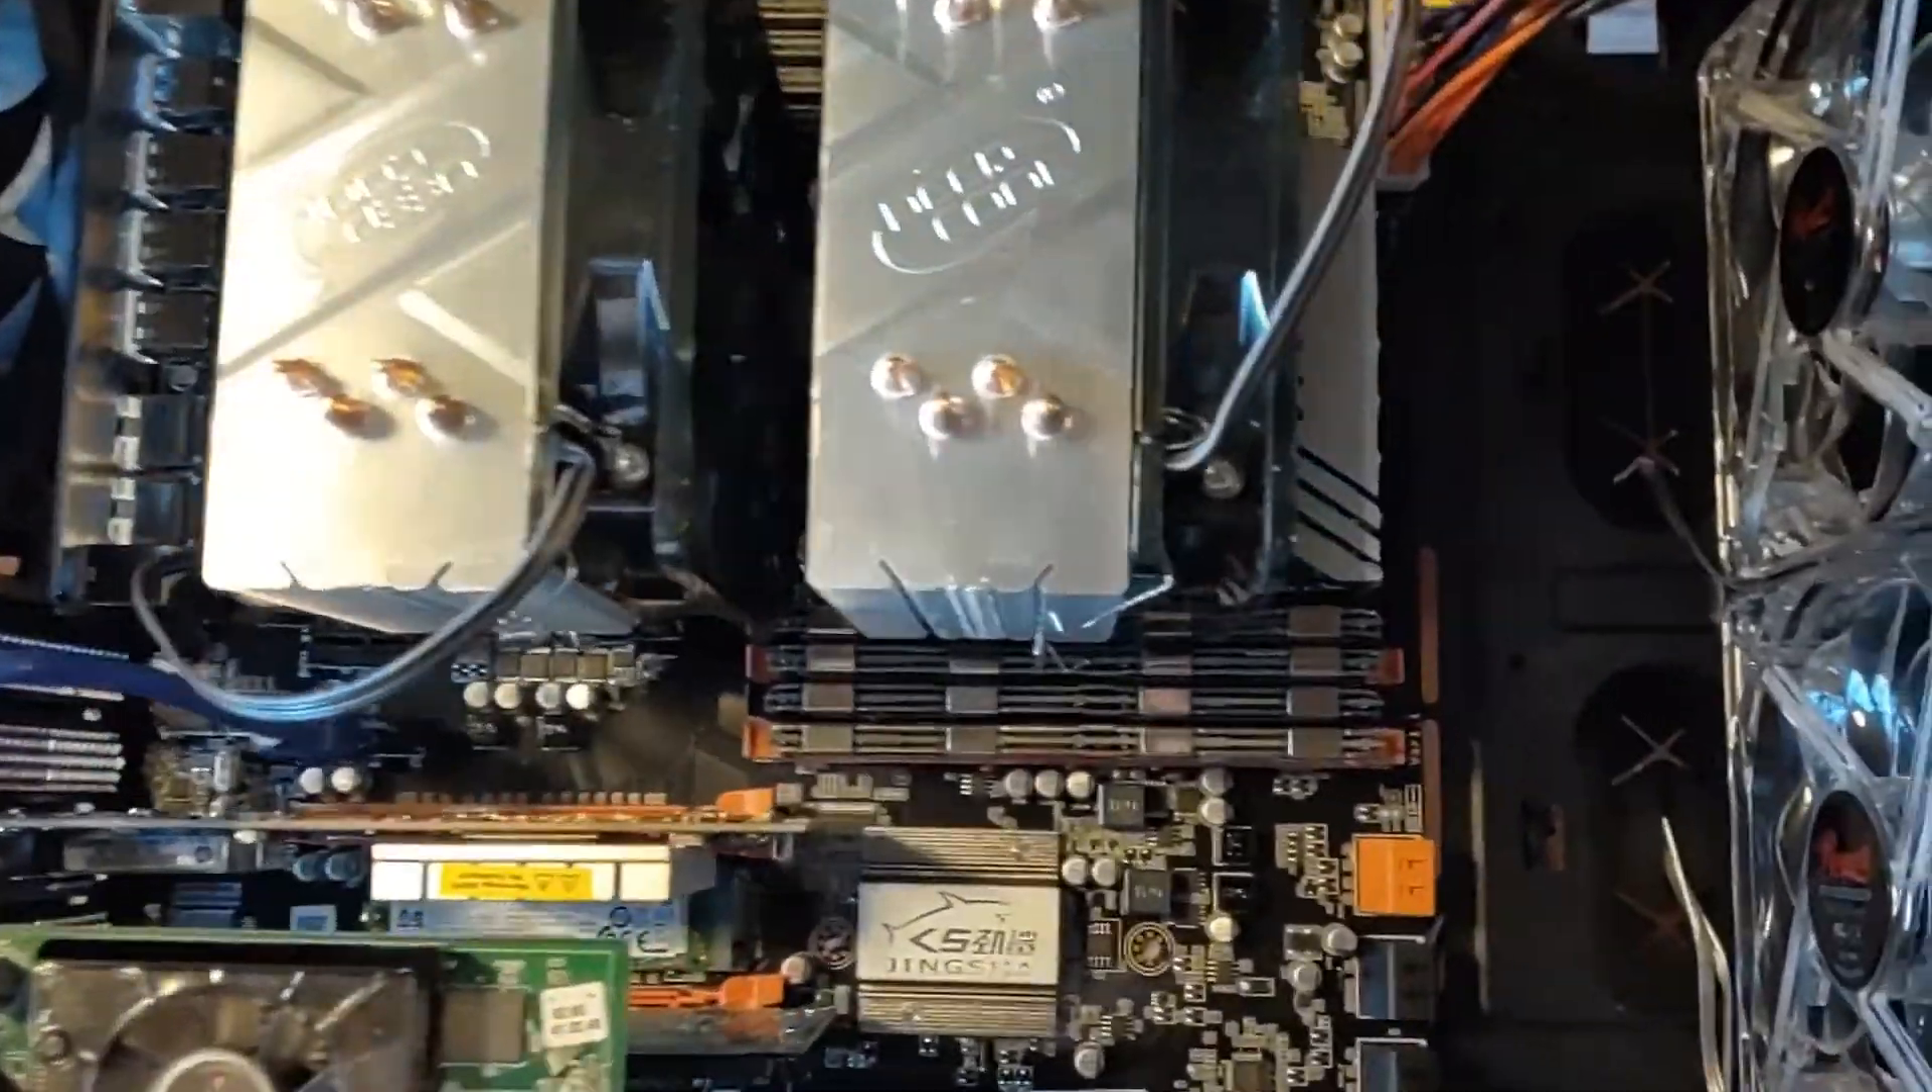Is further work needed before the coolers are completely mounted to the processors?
No.